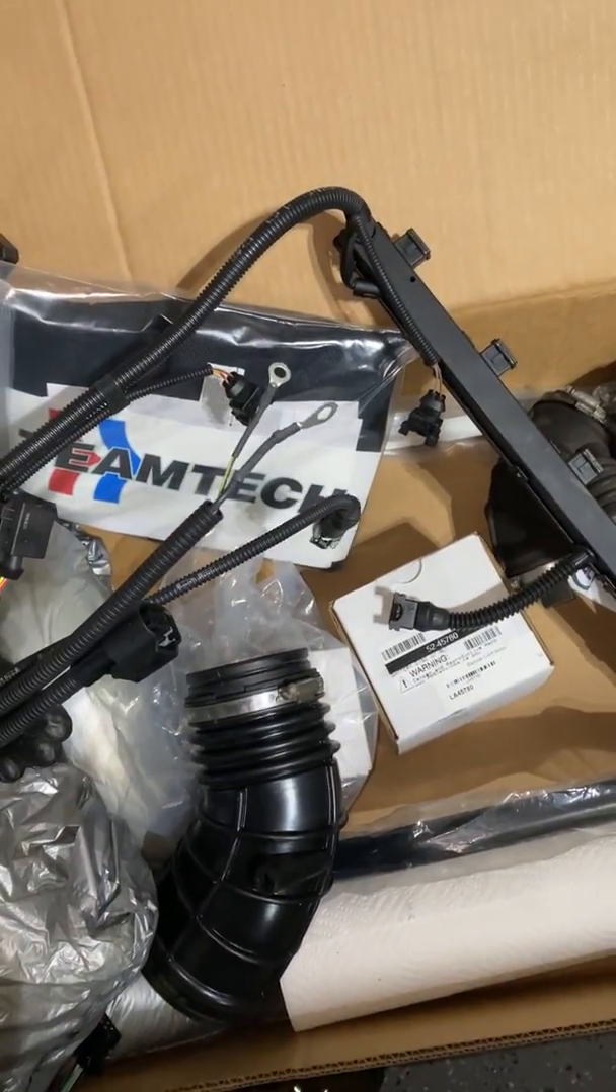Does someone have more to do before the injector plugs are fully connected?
Yes.